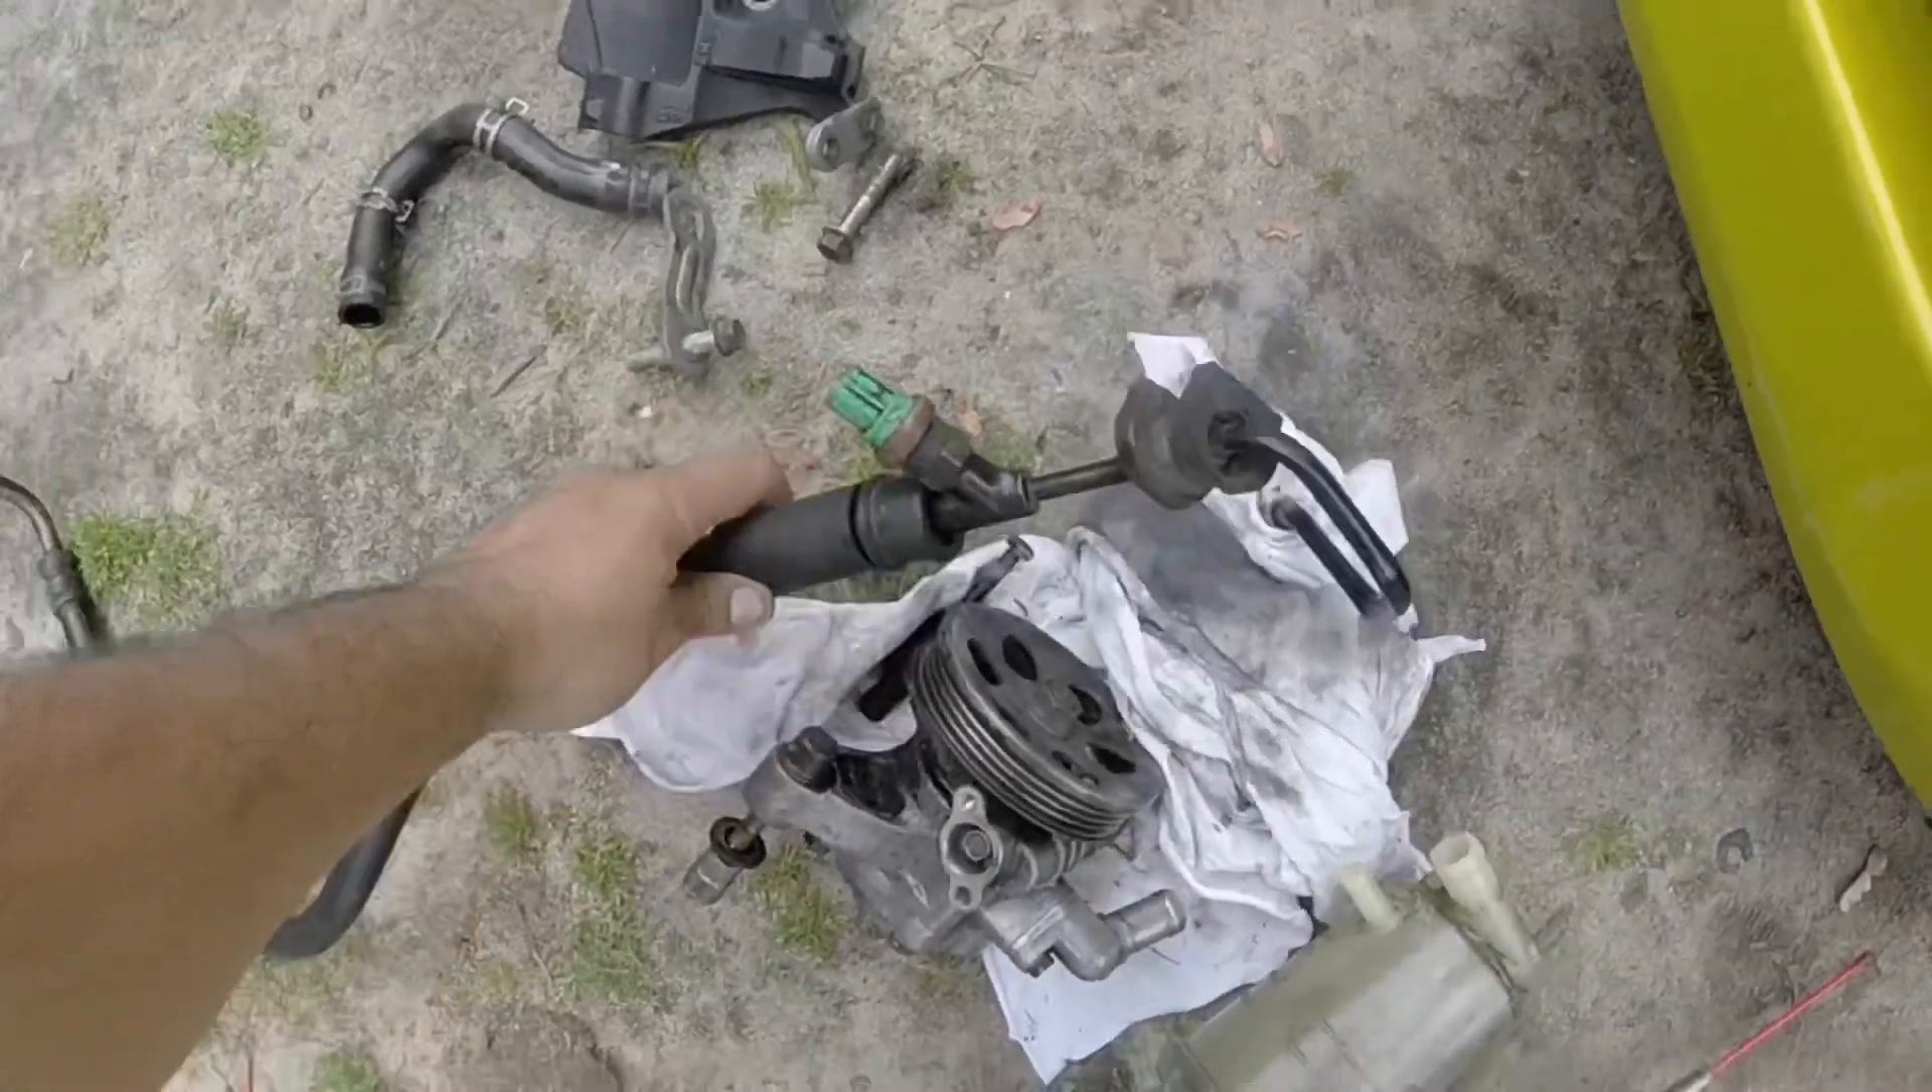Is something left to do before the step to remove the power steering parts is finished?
No.